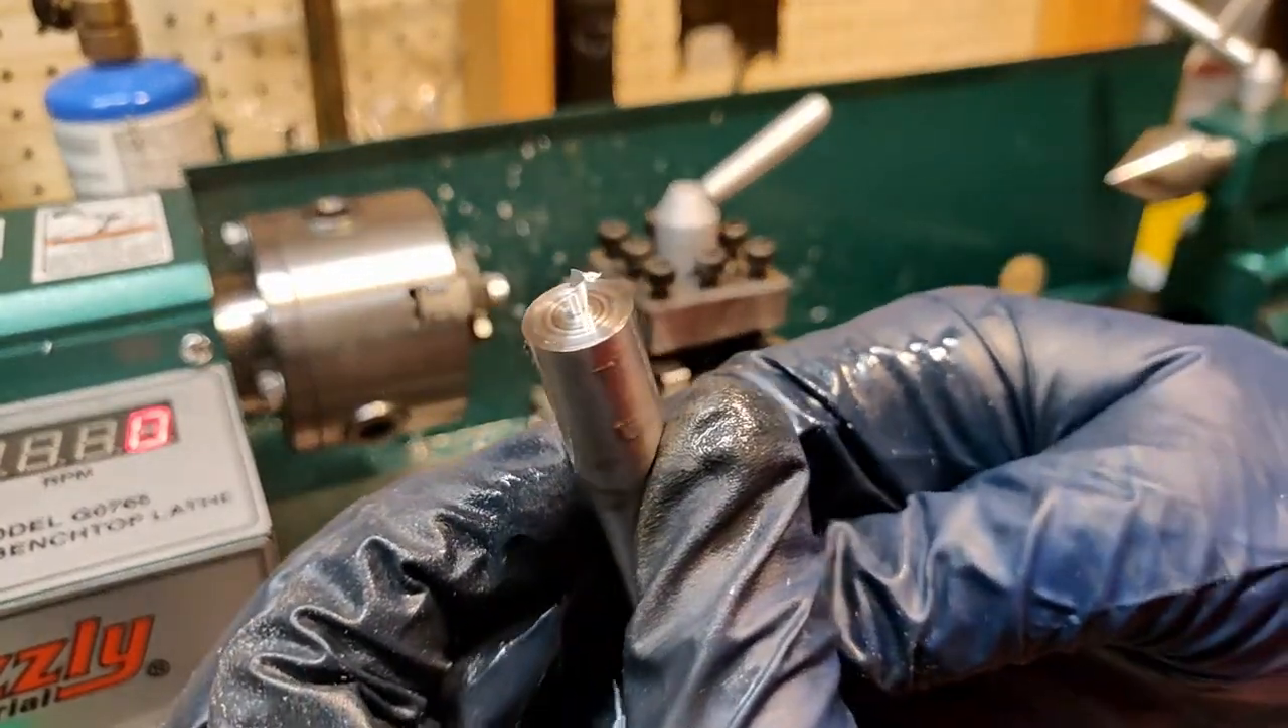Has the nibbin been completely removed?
No.